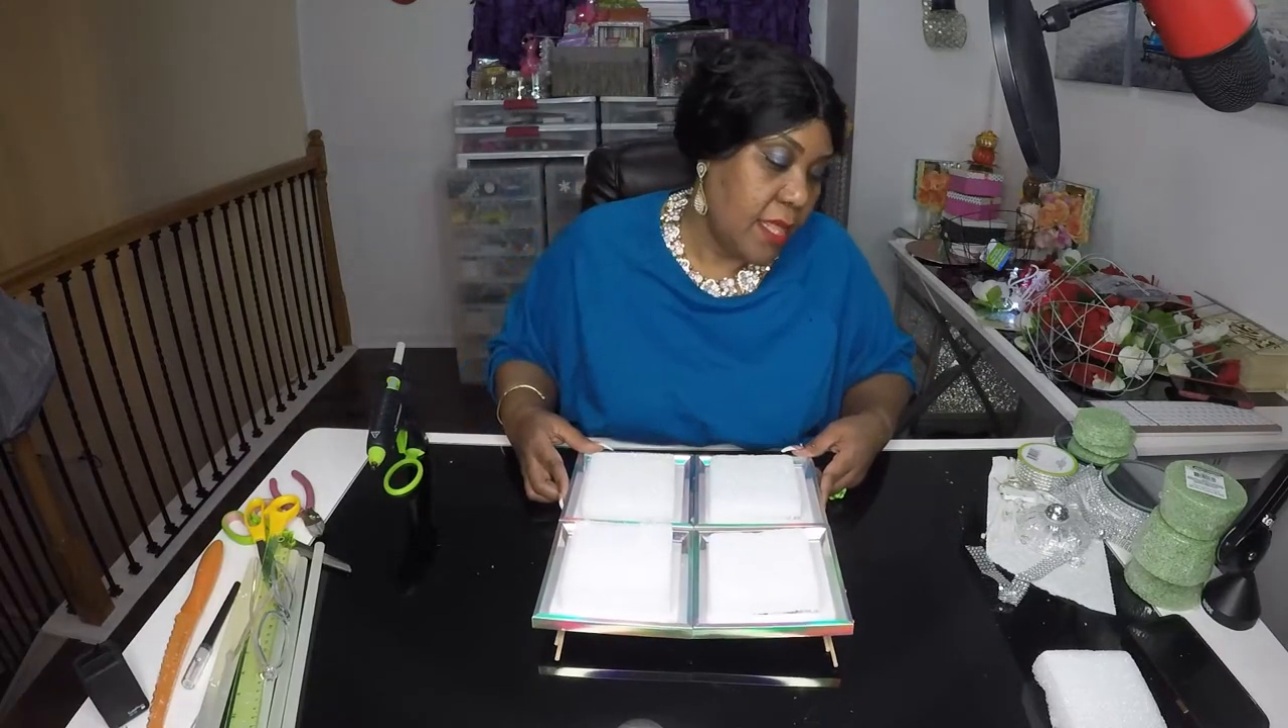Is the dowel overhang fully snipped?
No.